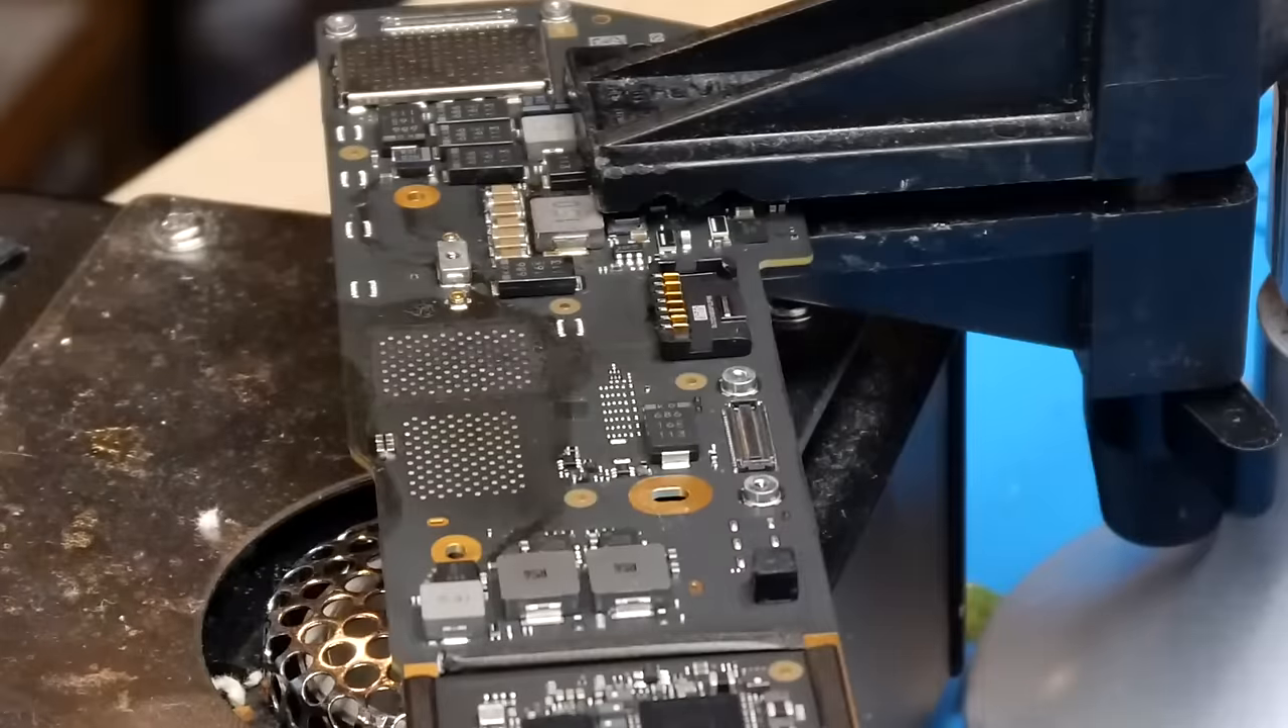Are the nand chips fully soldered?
No.